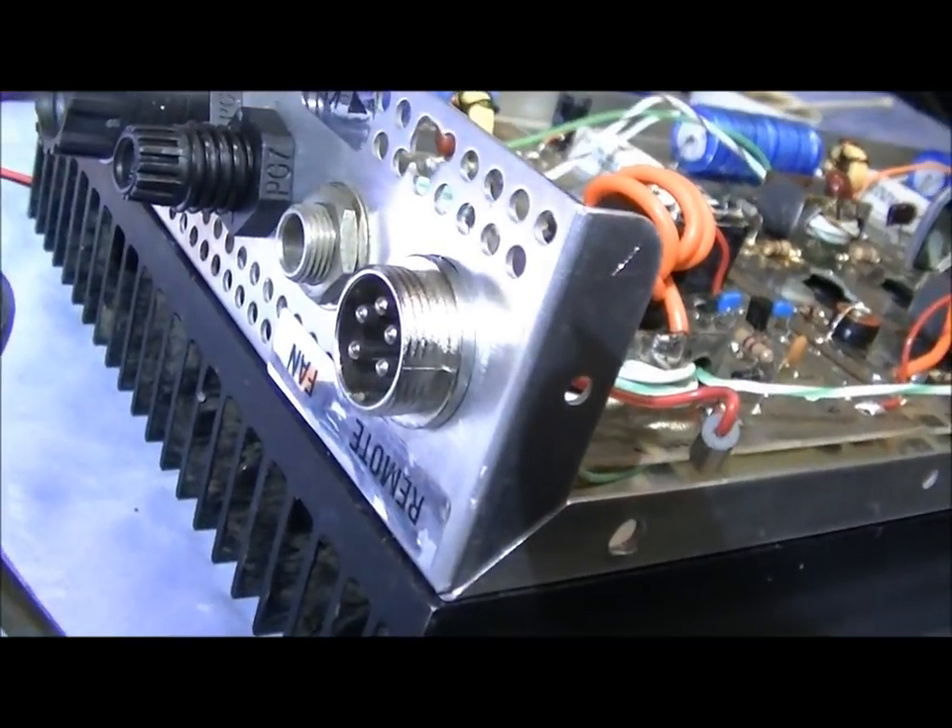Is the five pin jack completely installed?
Yes.